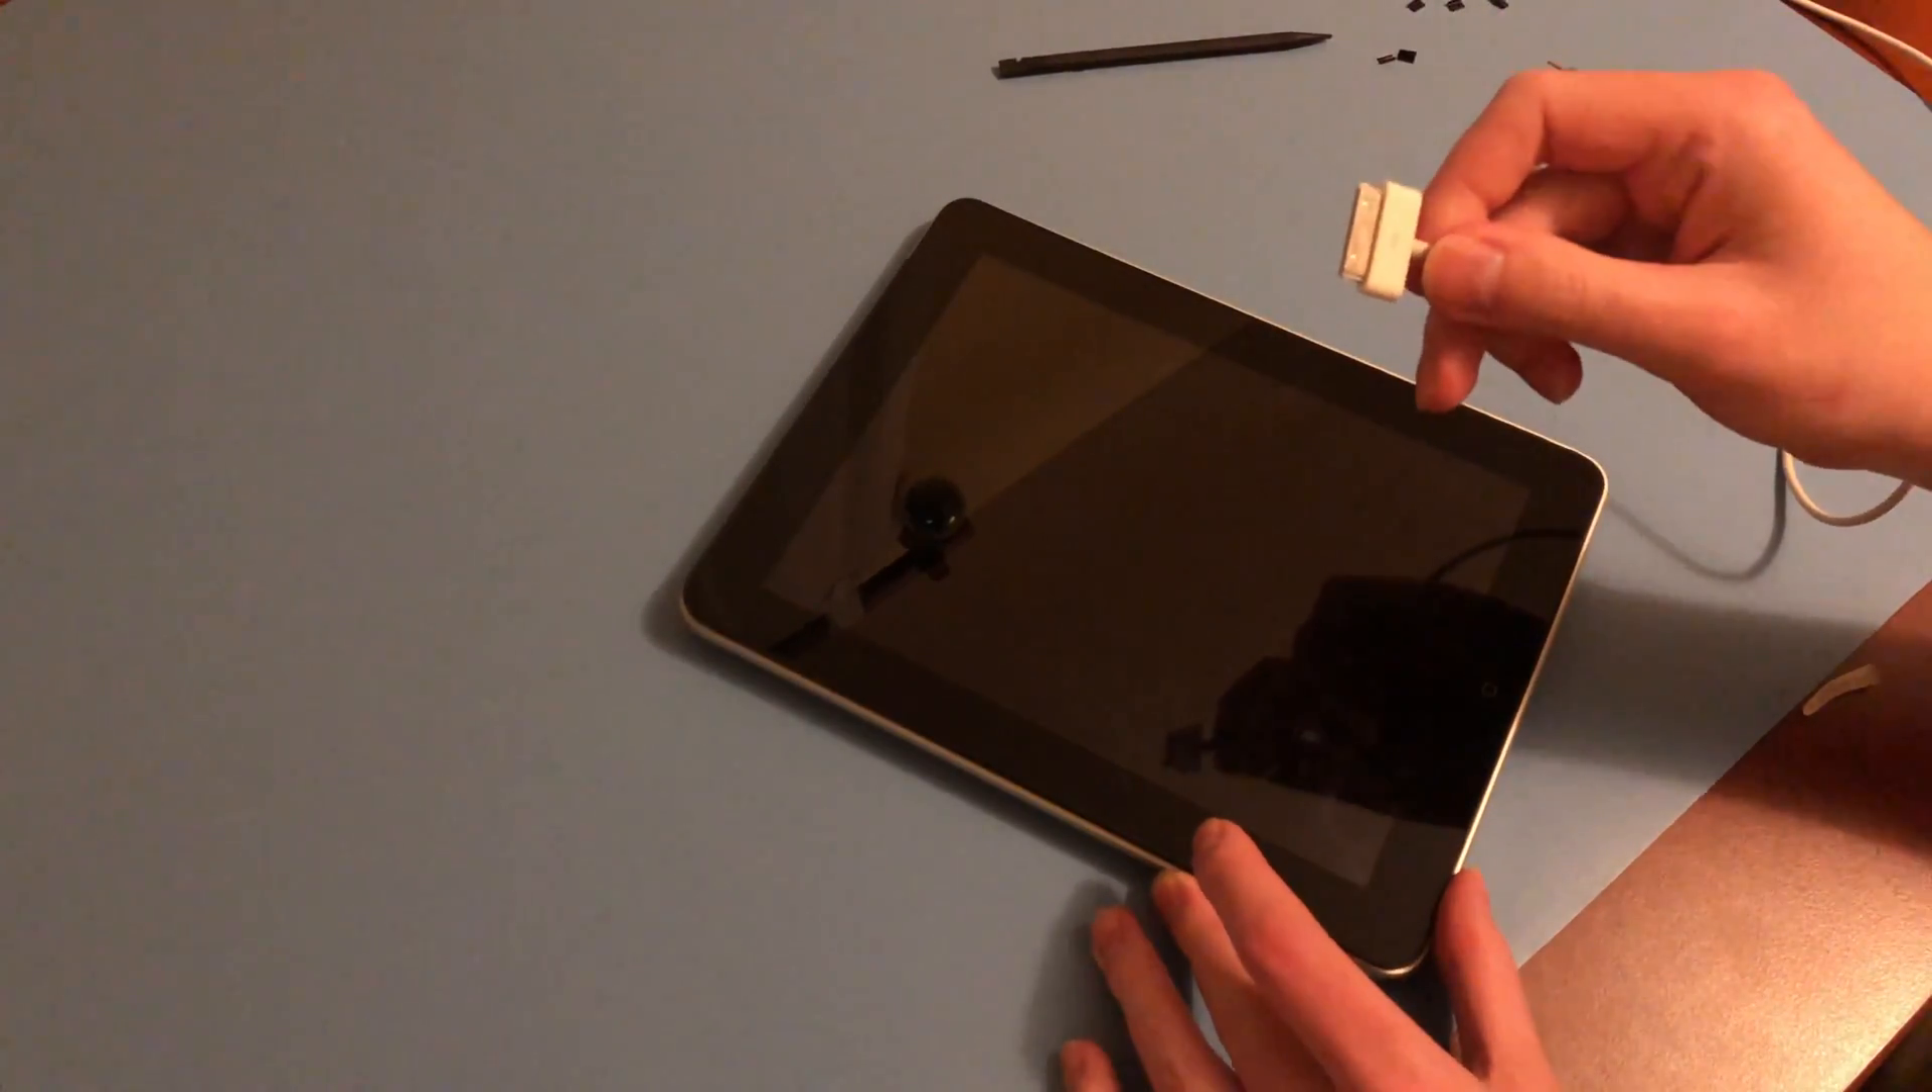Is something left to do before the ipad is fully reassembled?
No.